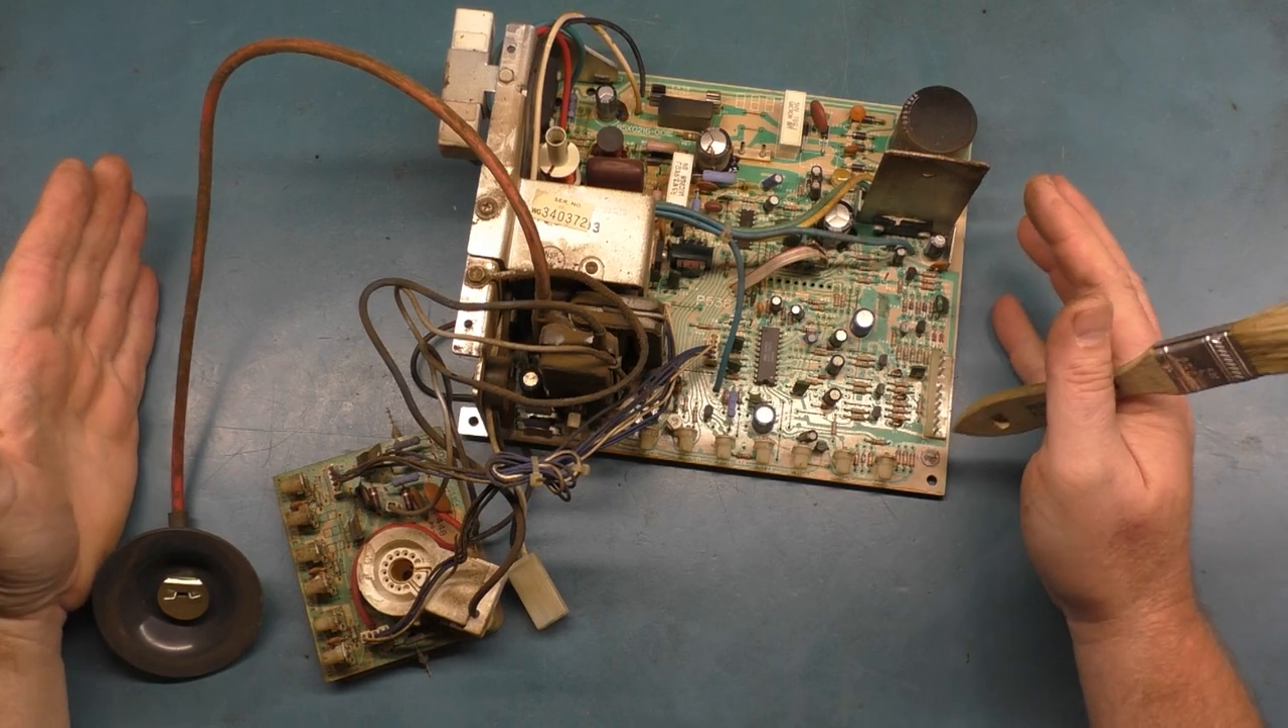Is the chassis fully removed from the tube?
Yes.